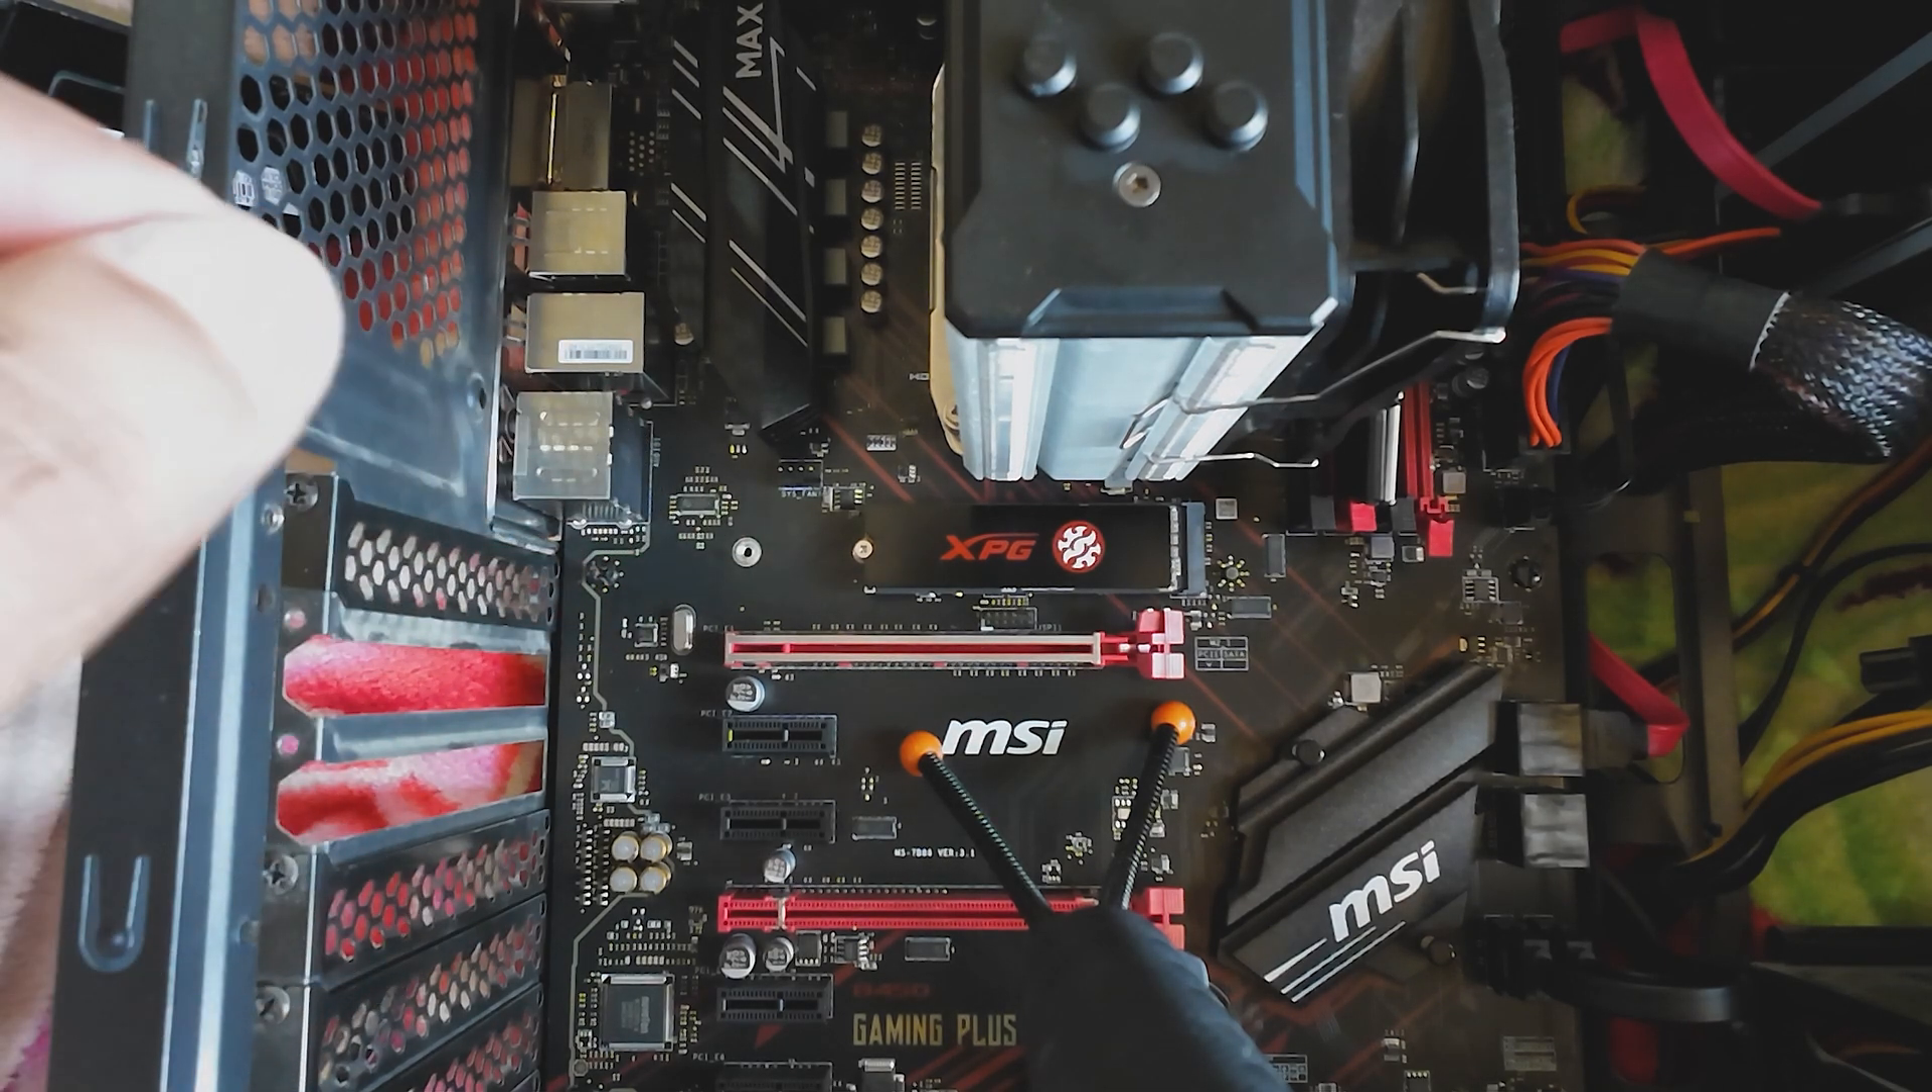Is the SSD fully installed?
Yes.